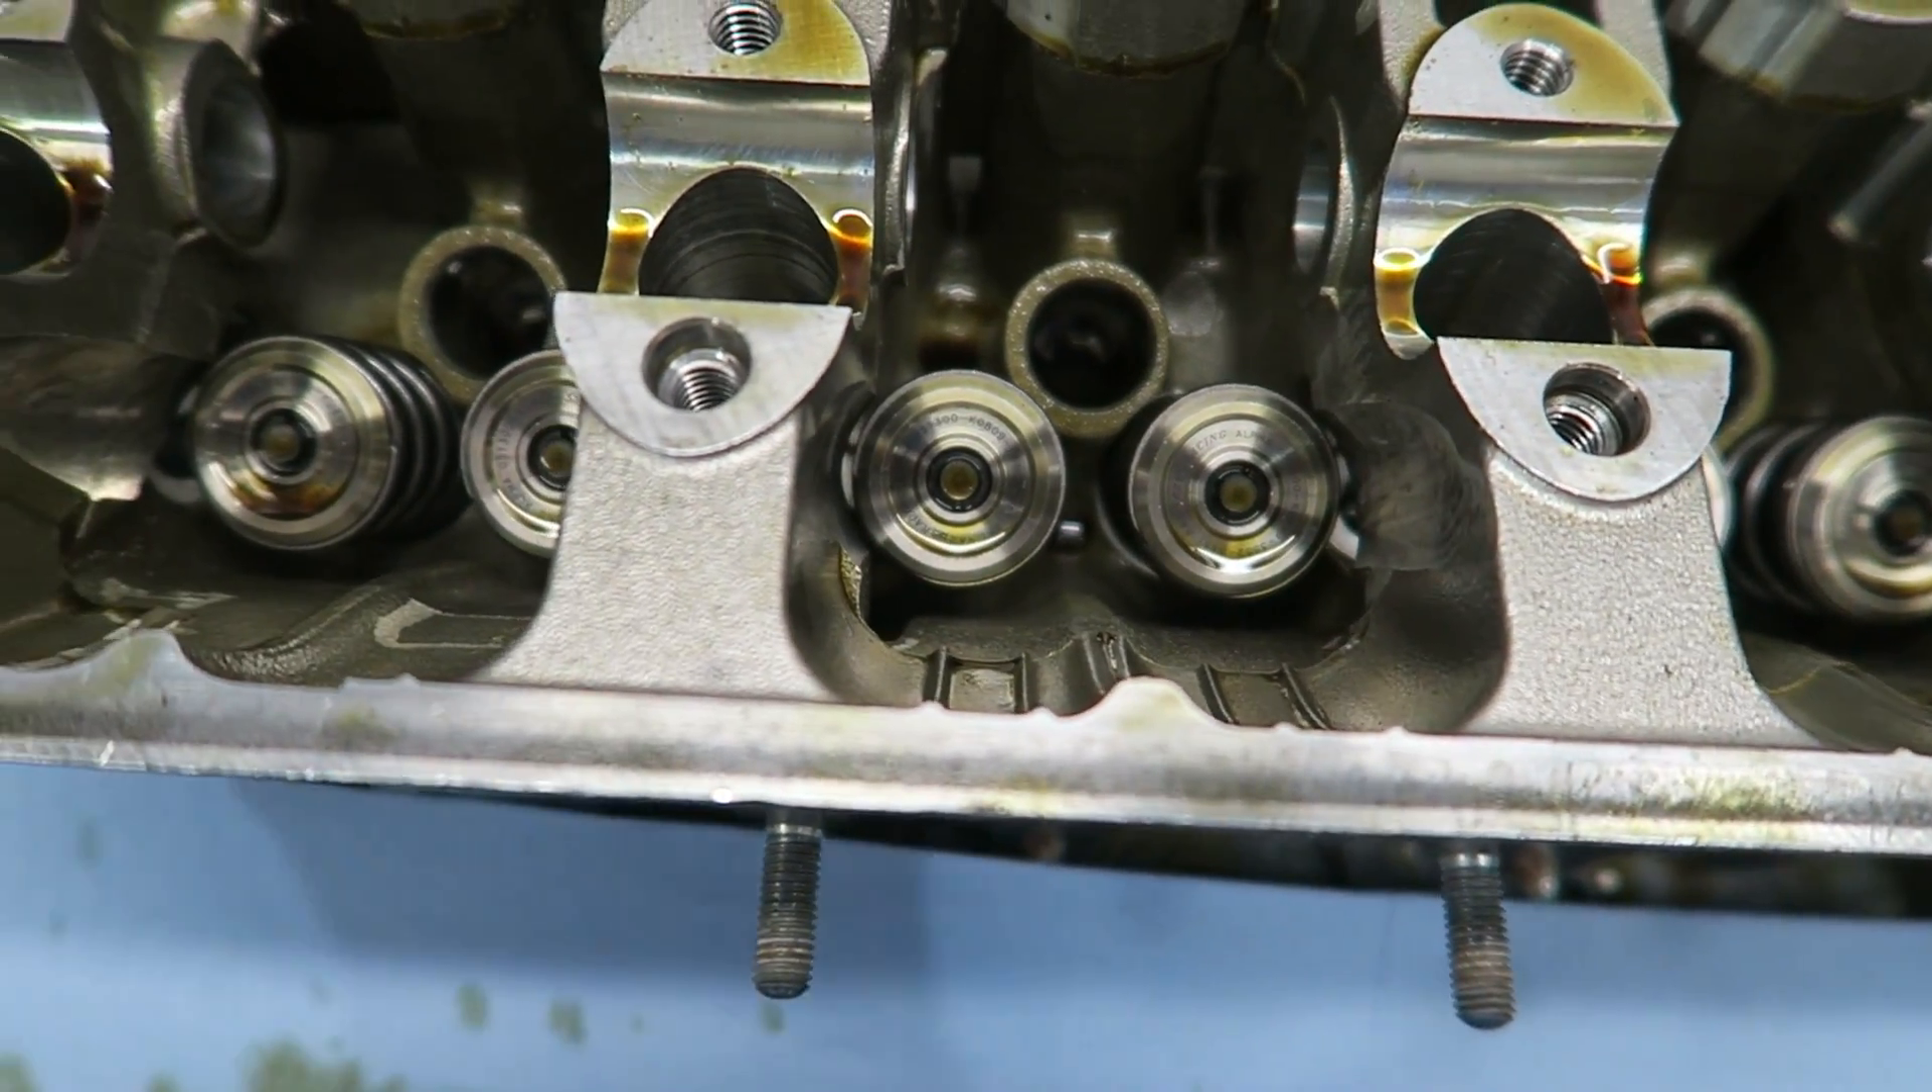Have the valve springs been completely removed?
No.